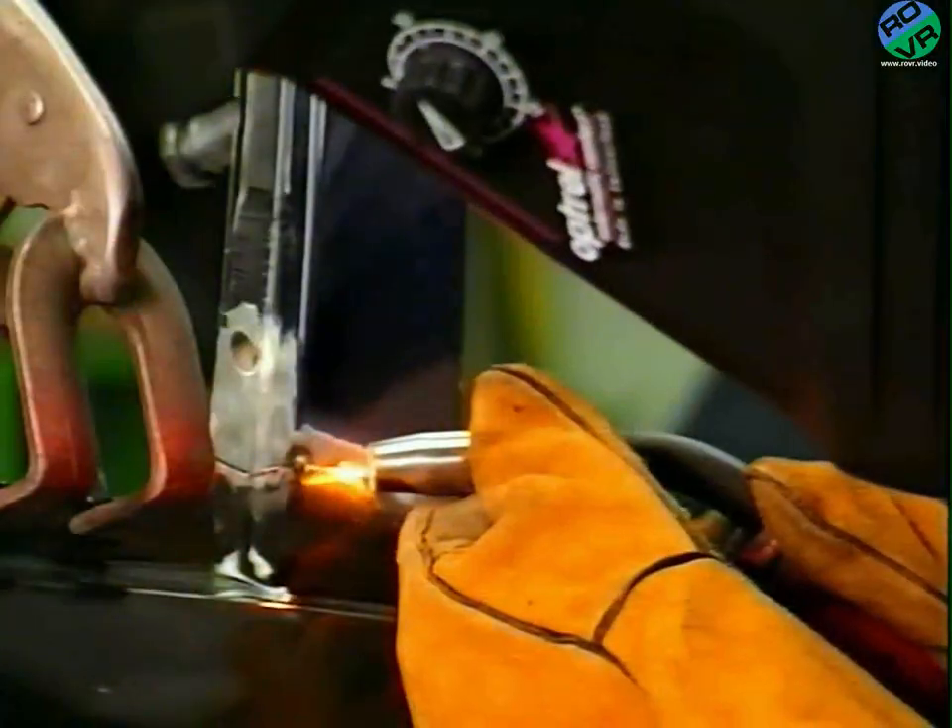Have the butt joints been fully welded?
No.